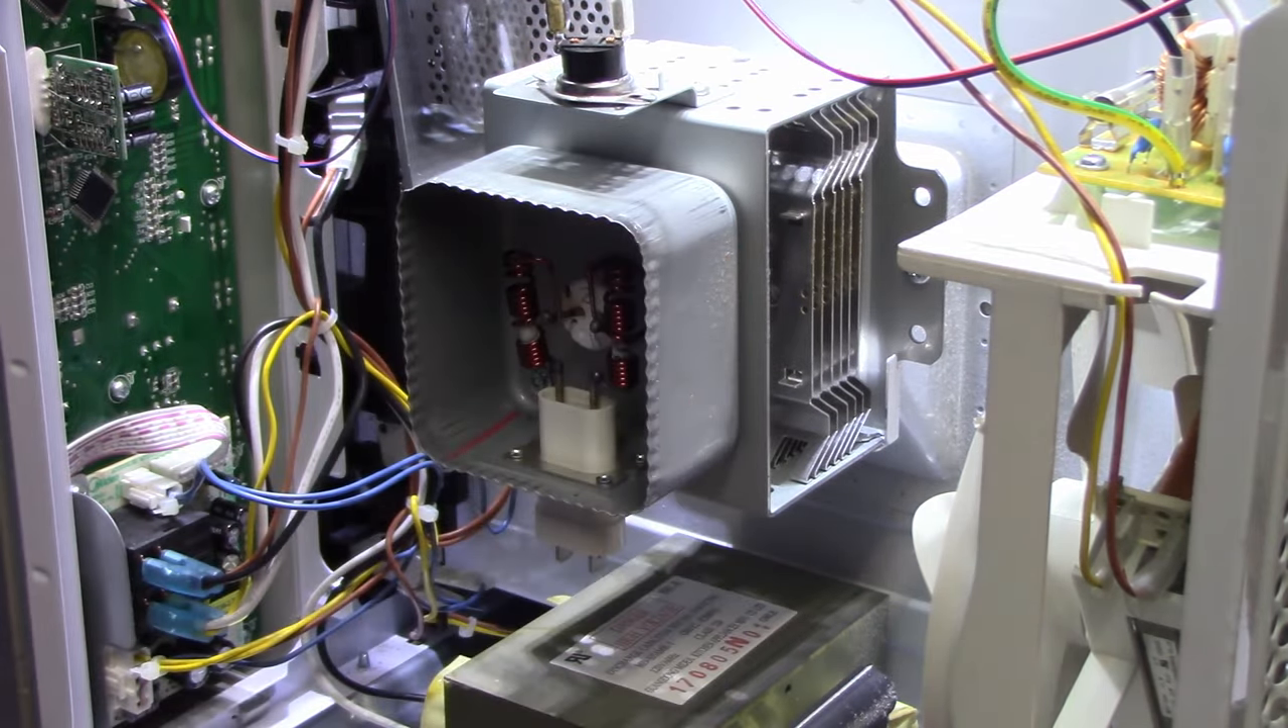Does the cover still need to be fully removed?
No.